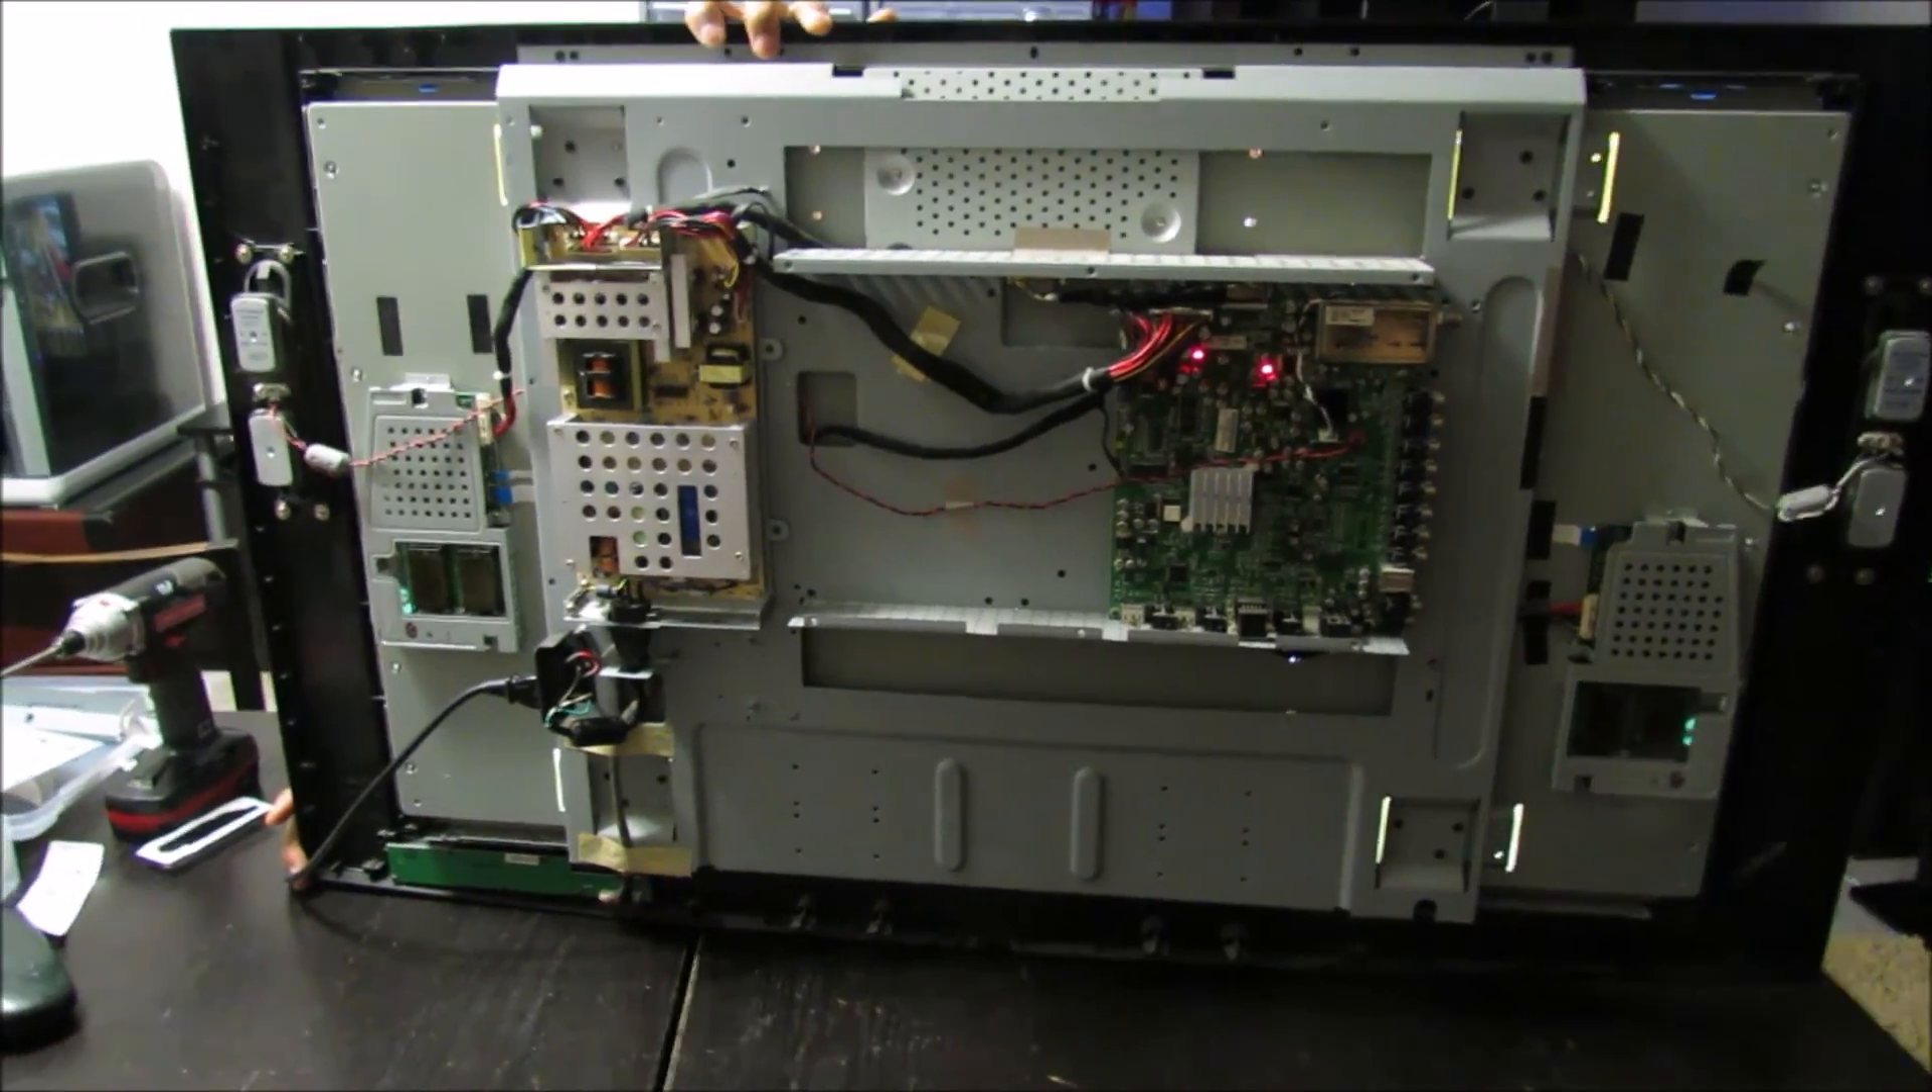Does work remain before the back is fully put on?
Yes.